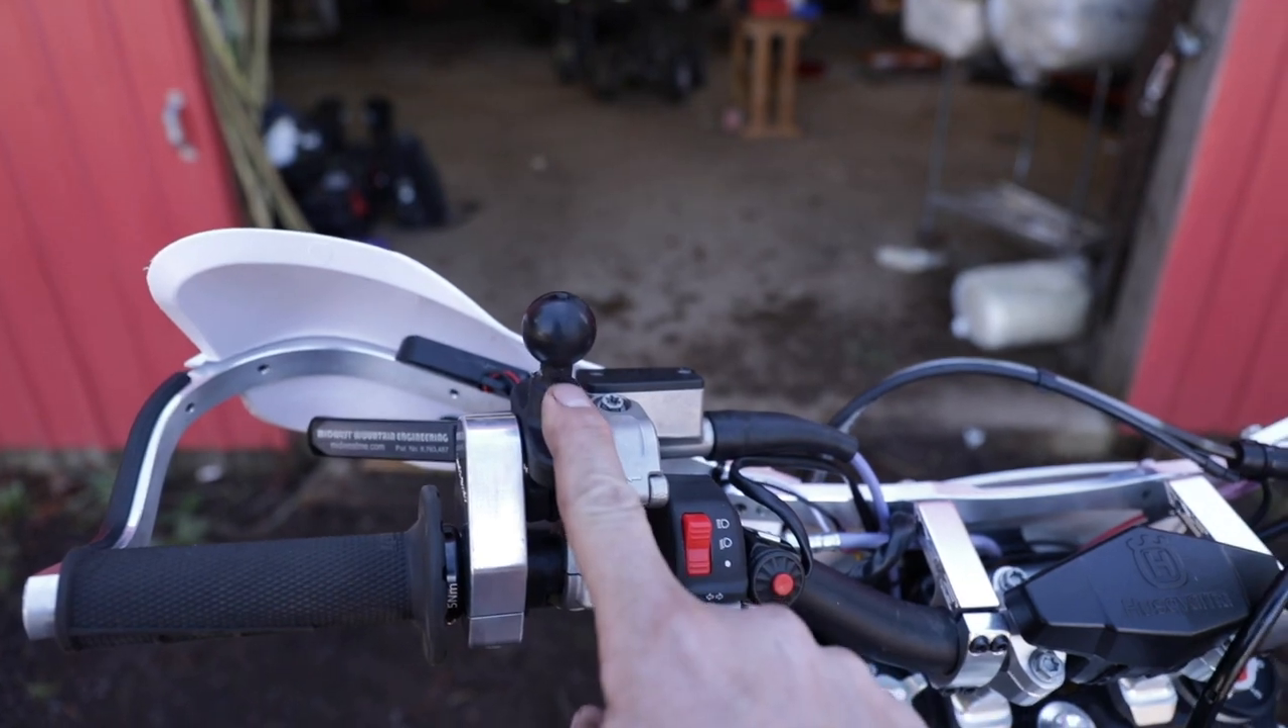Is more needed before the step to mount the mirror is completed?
Yes.